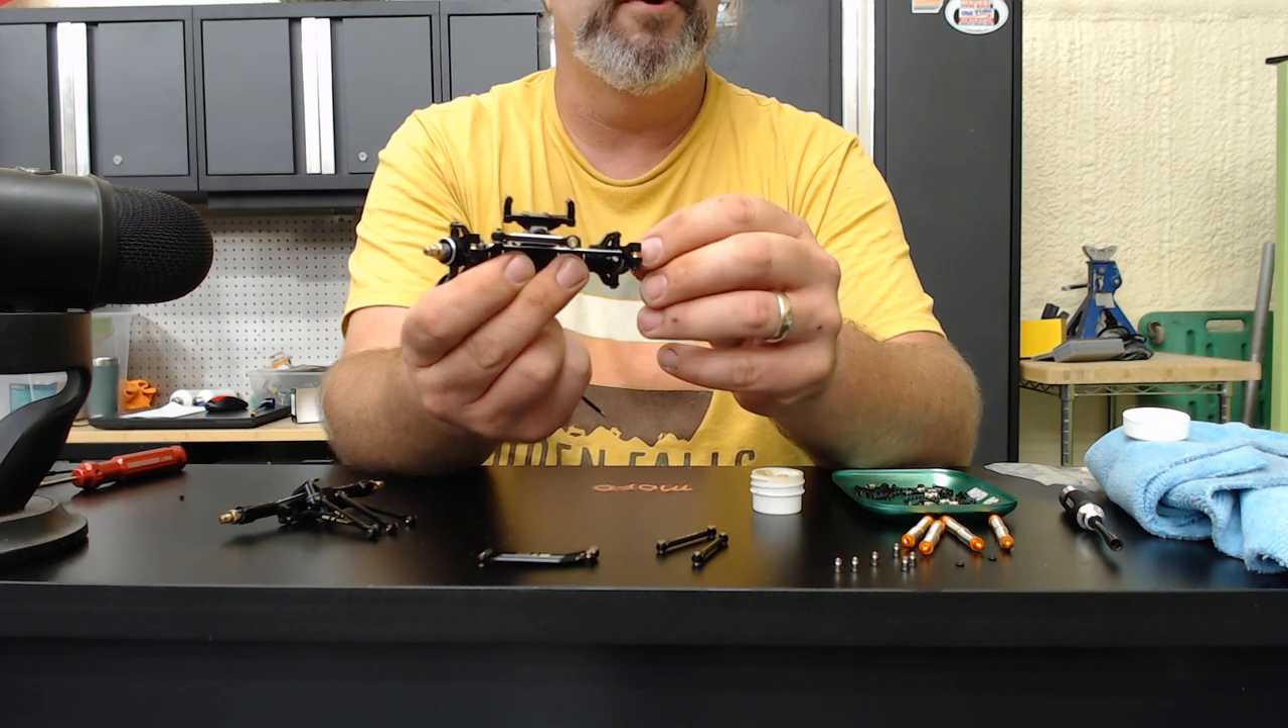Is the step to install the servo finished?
No.